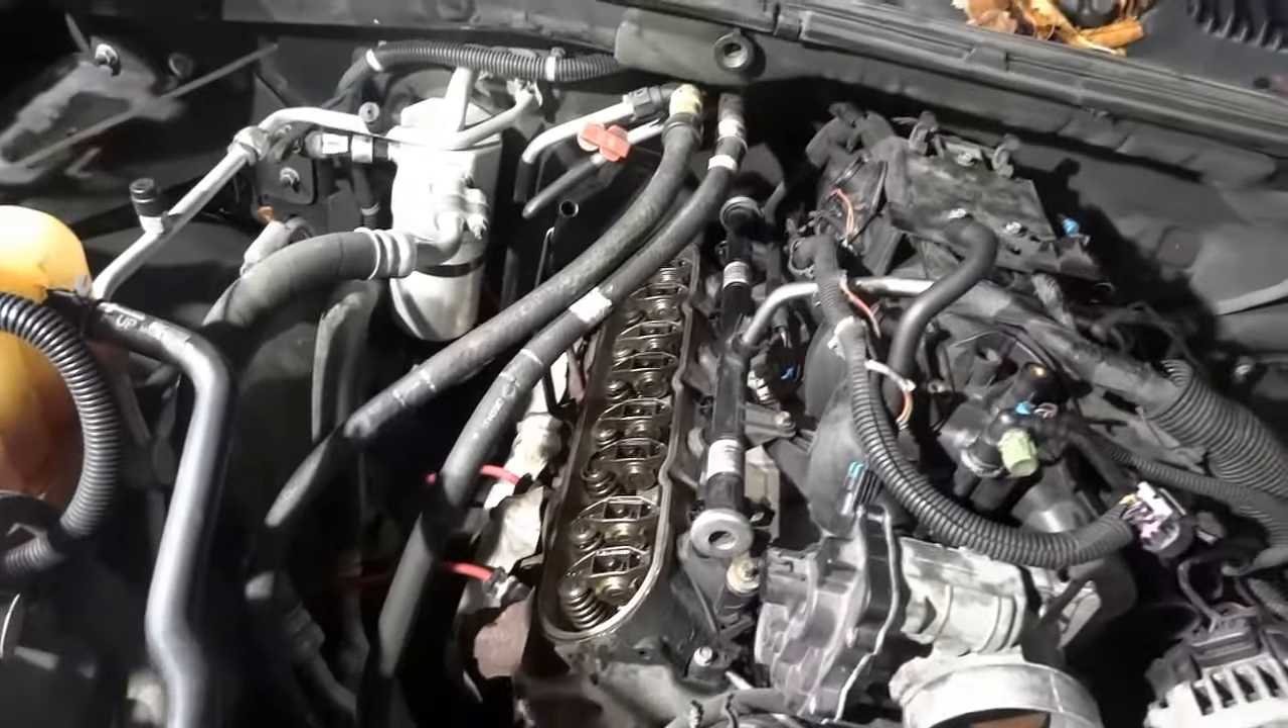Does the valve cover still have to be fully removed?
No.